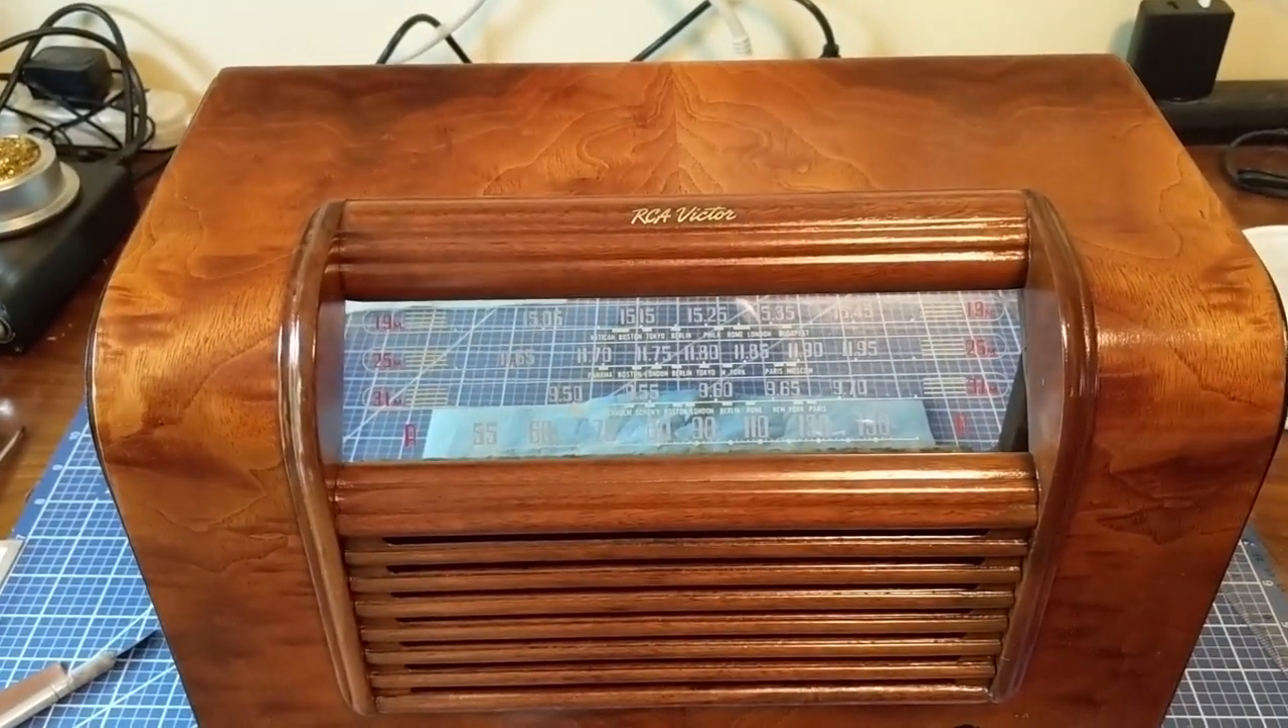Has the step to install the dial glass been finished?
Yes.